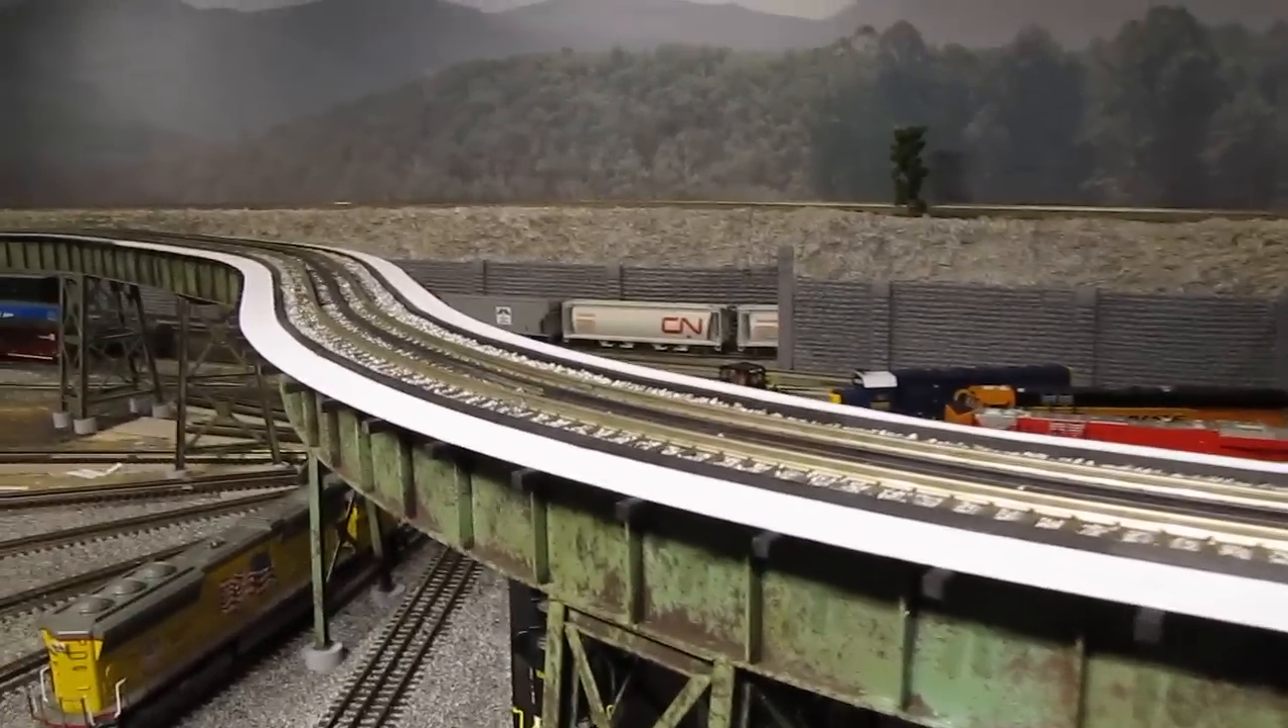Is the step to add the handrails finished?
No.